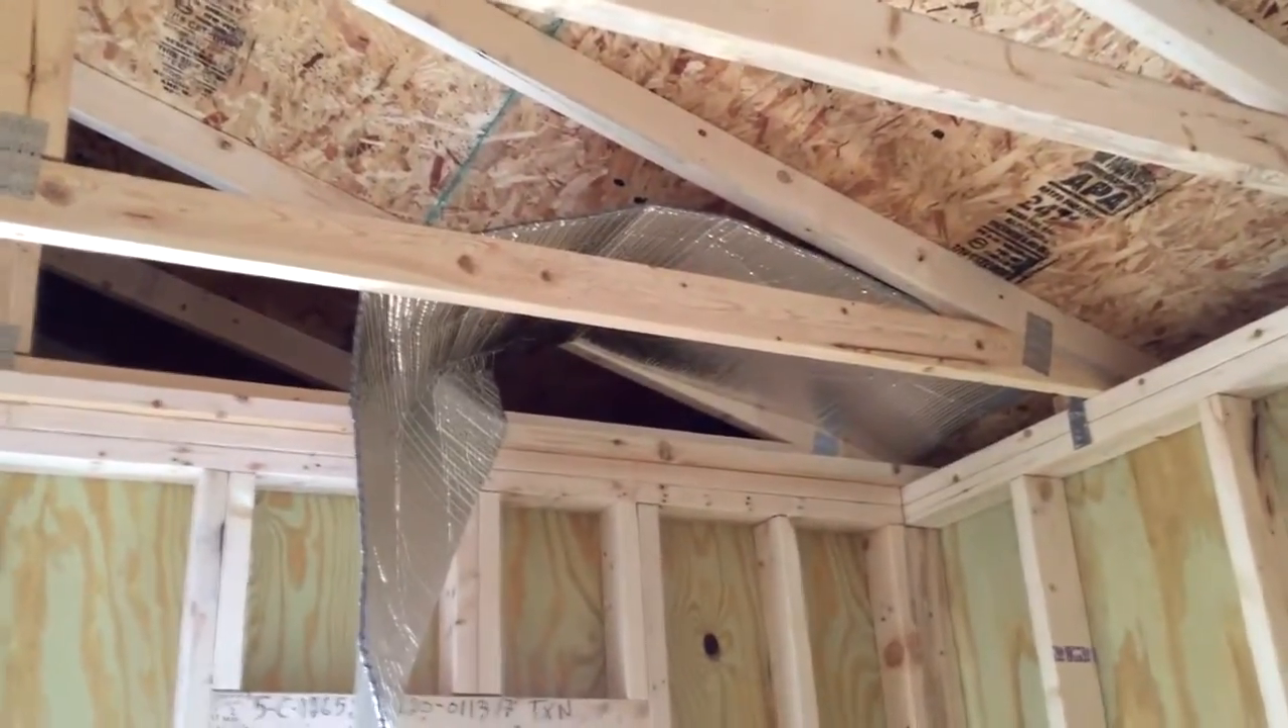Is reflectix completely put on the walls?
No.